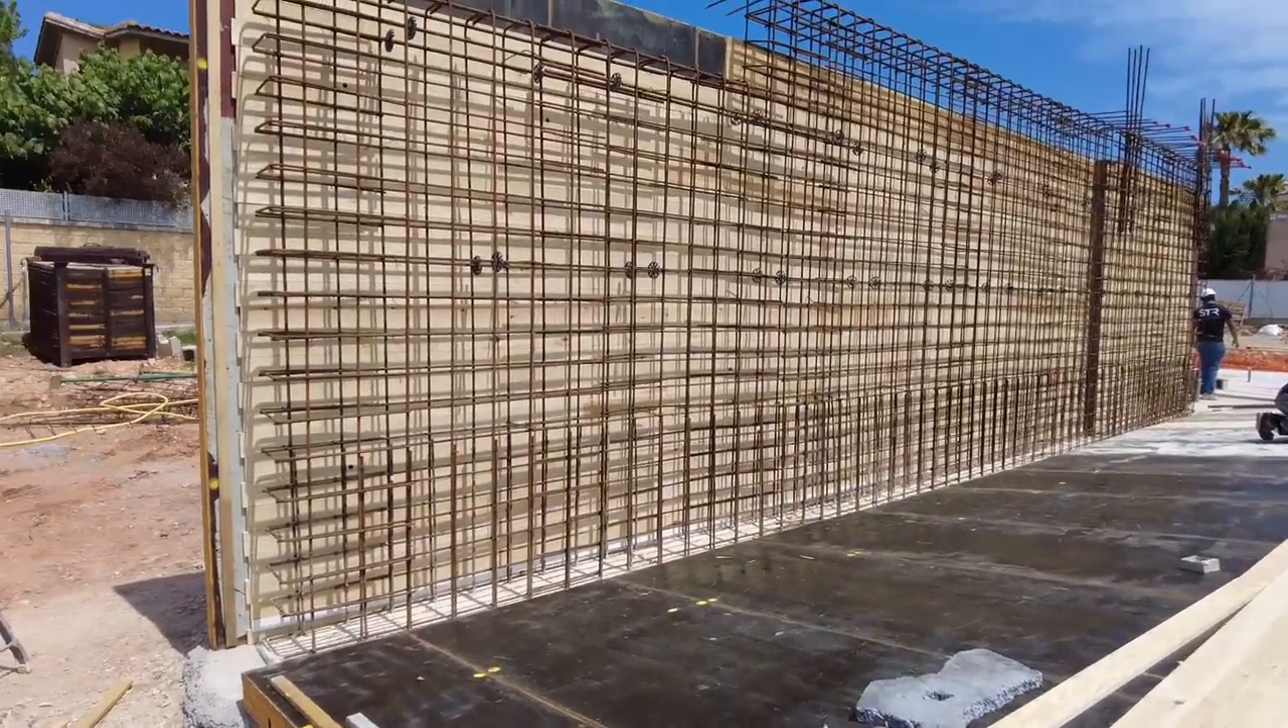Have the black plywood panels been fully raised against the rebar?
No.